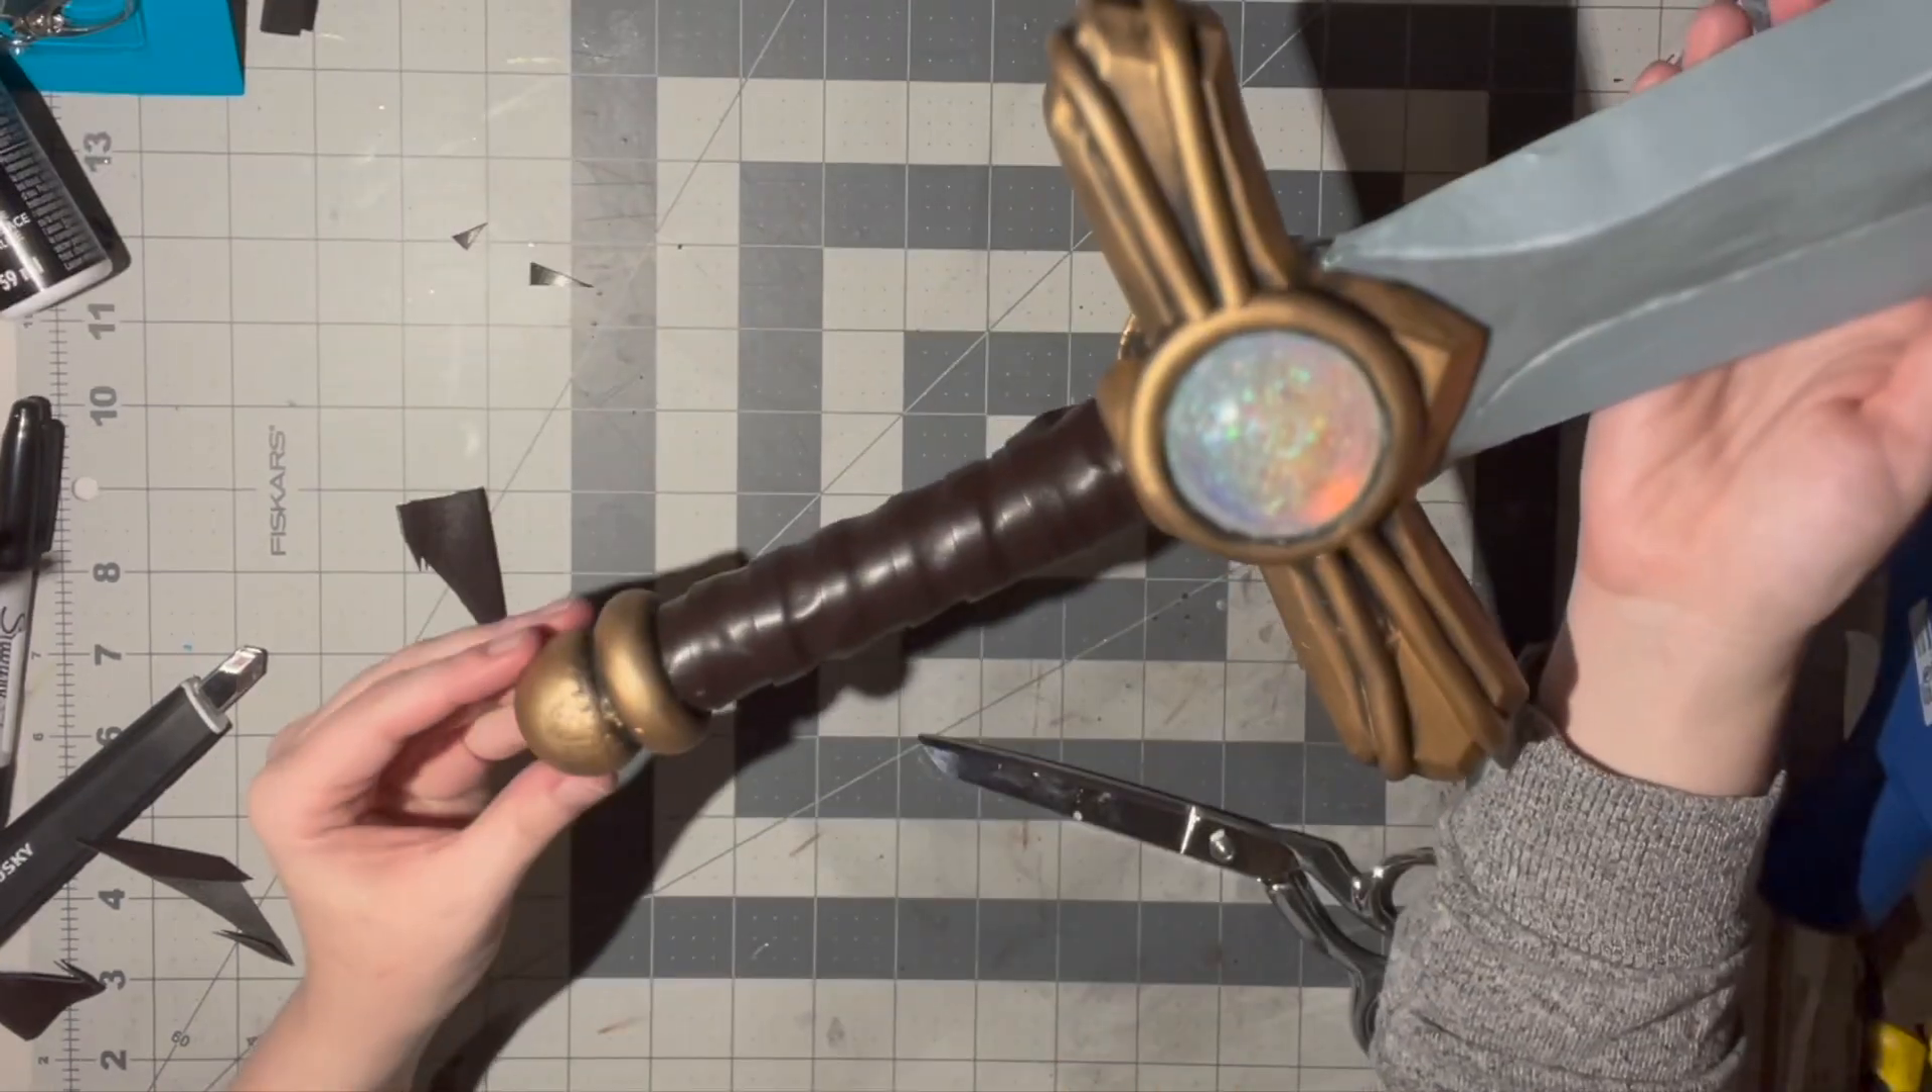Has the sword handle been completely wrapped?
Yes.